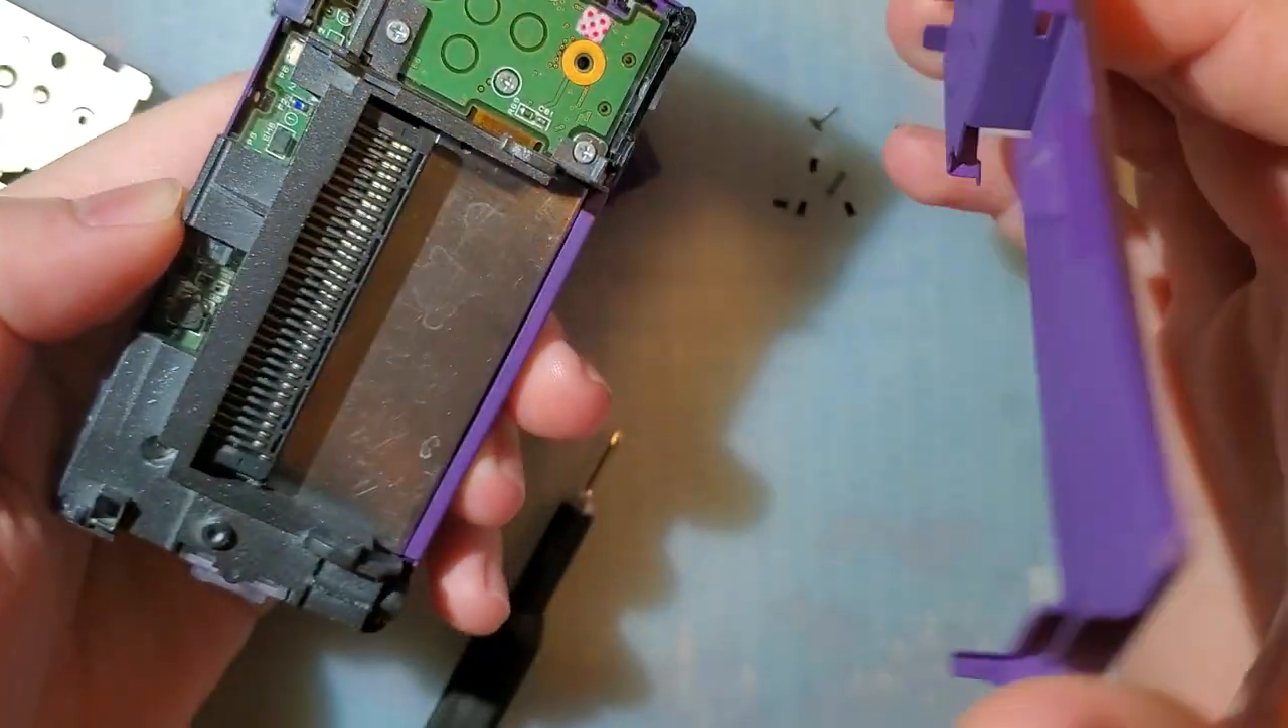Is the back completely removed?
Yes.